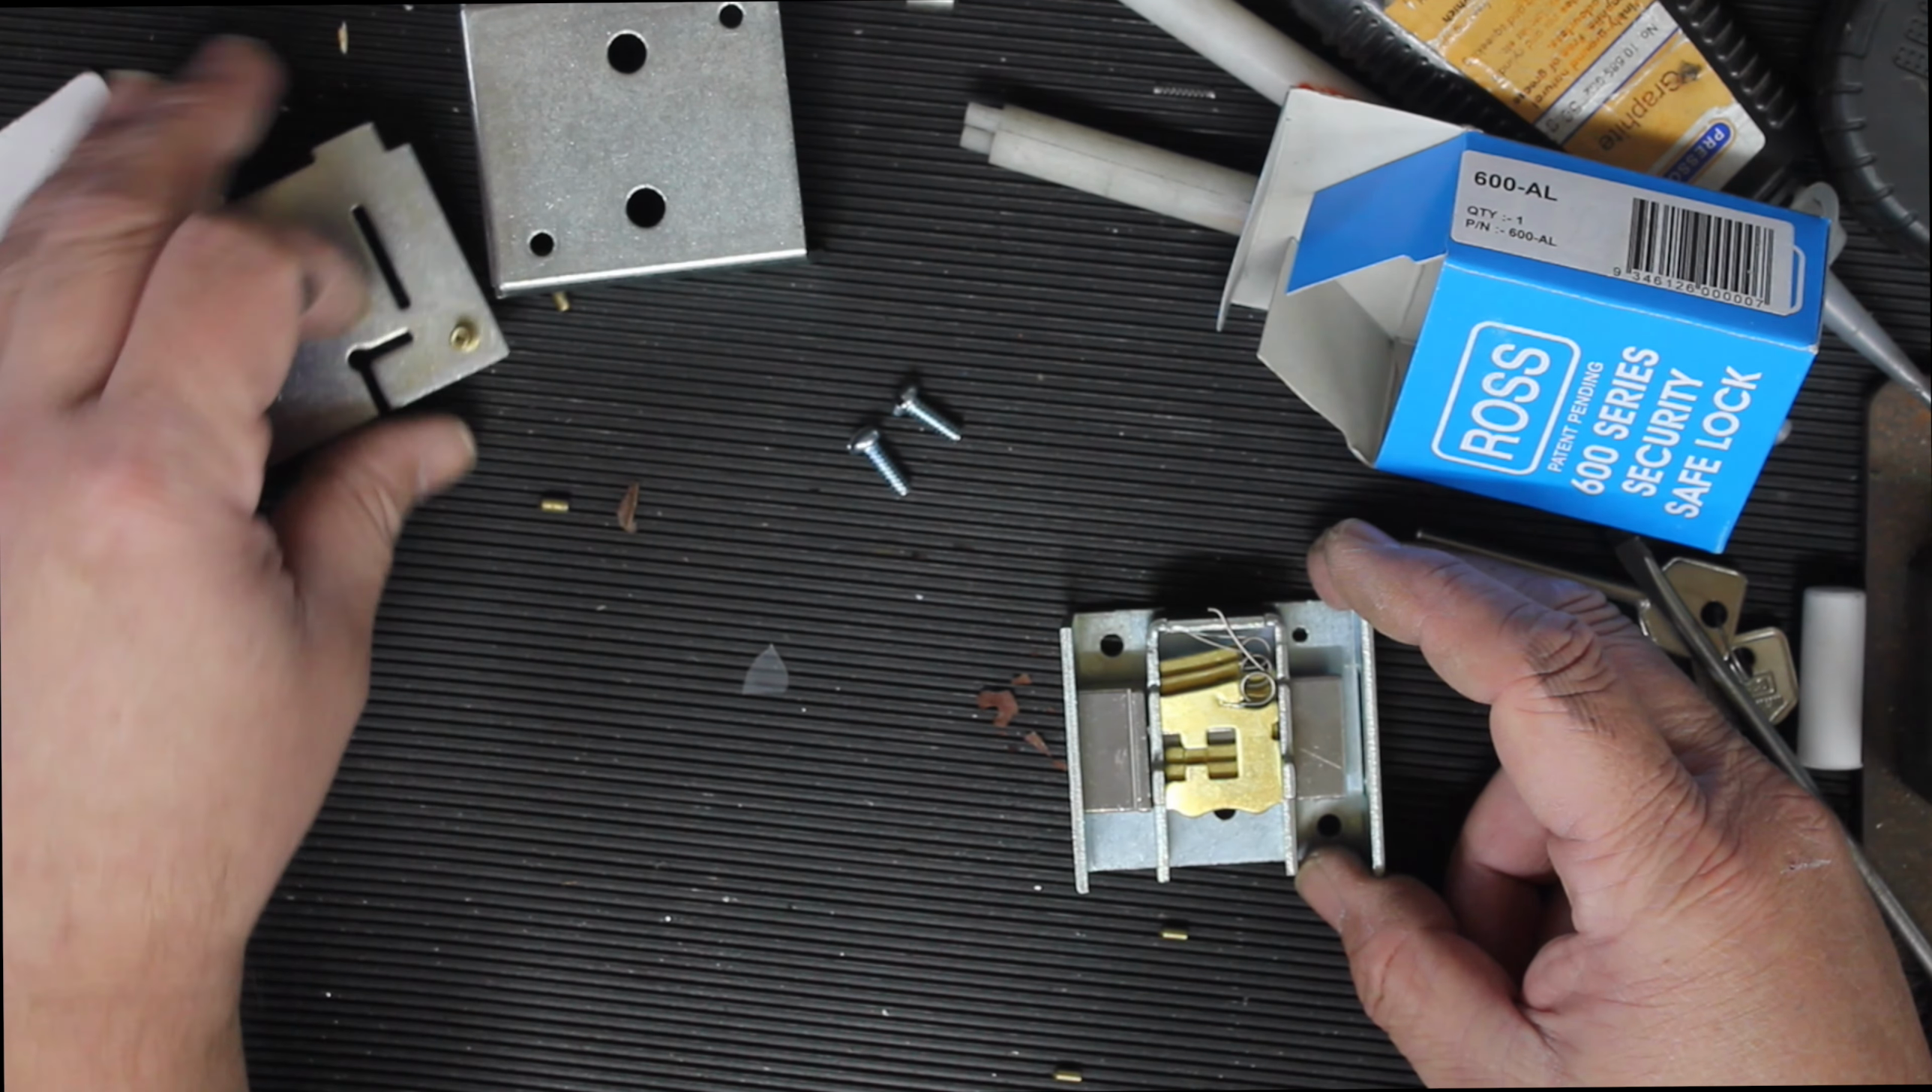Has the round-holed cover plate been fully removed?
Yes.